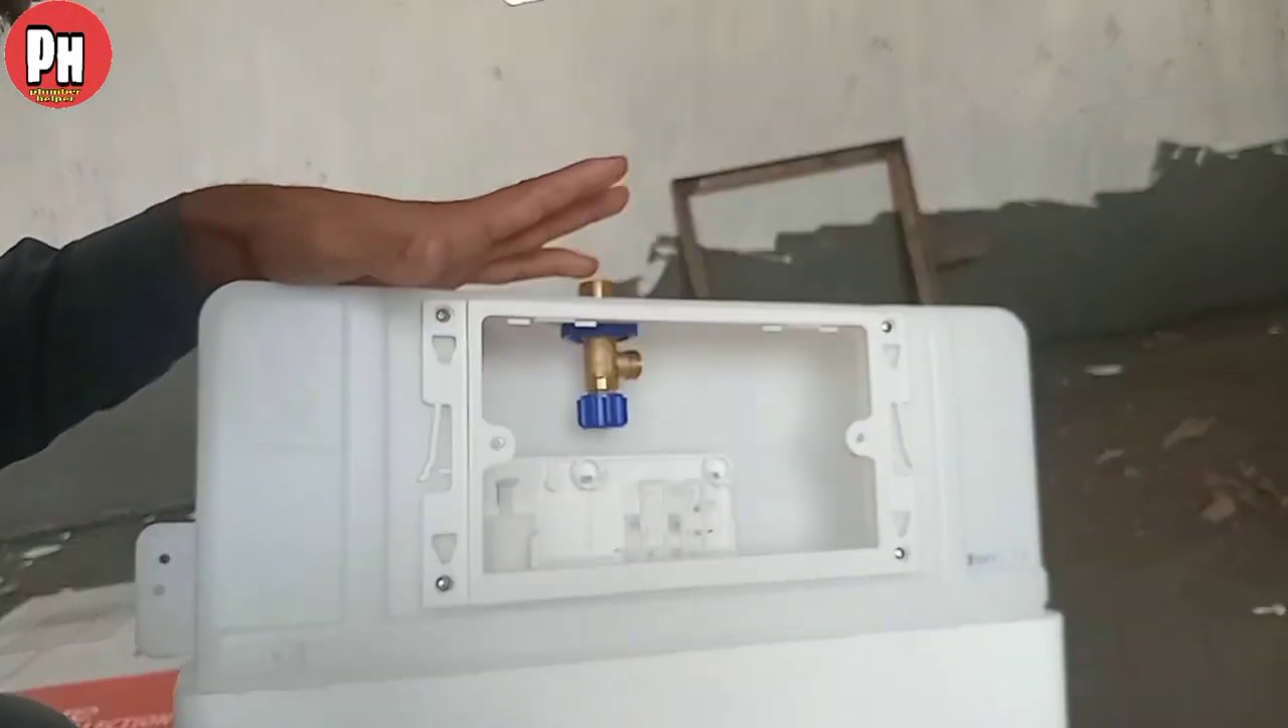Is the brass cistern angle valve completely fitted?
Yes.